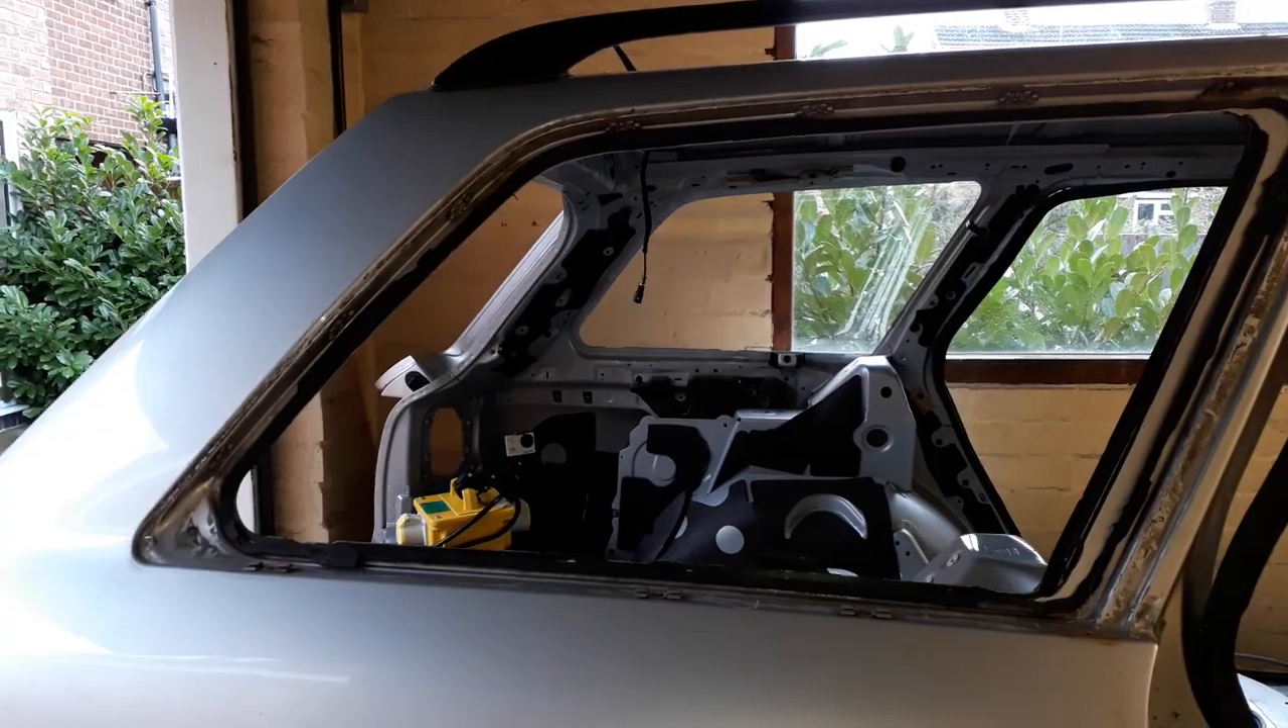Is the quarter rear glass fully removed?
Yes.